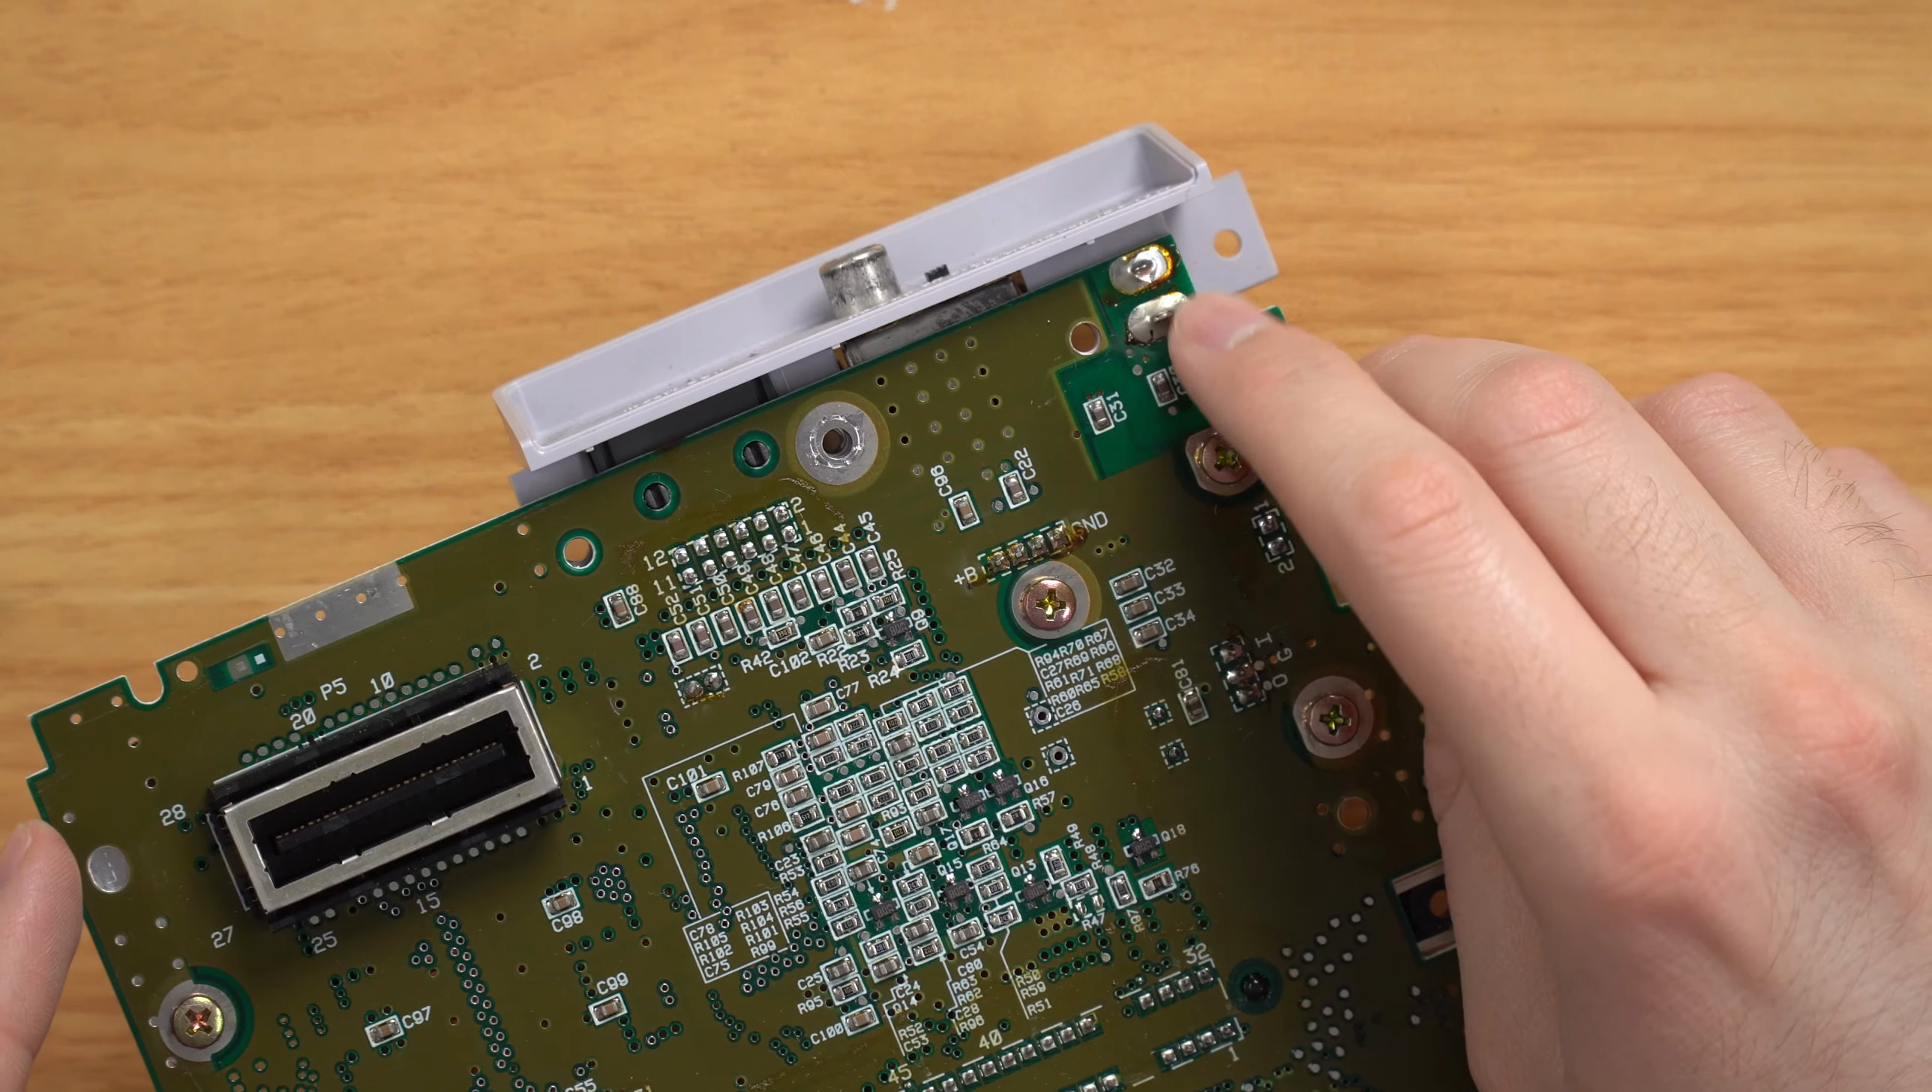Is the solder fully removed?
No.